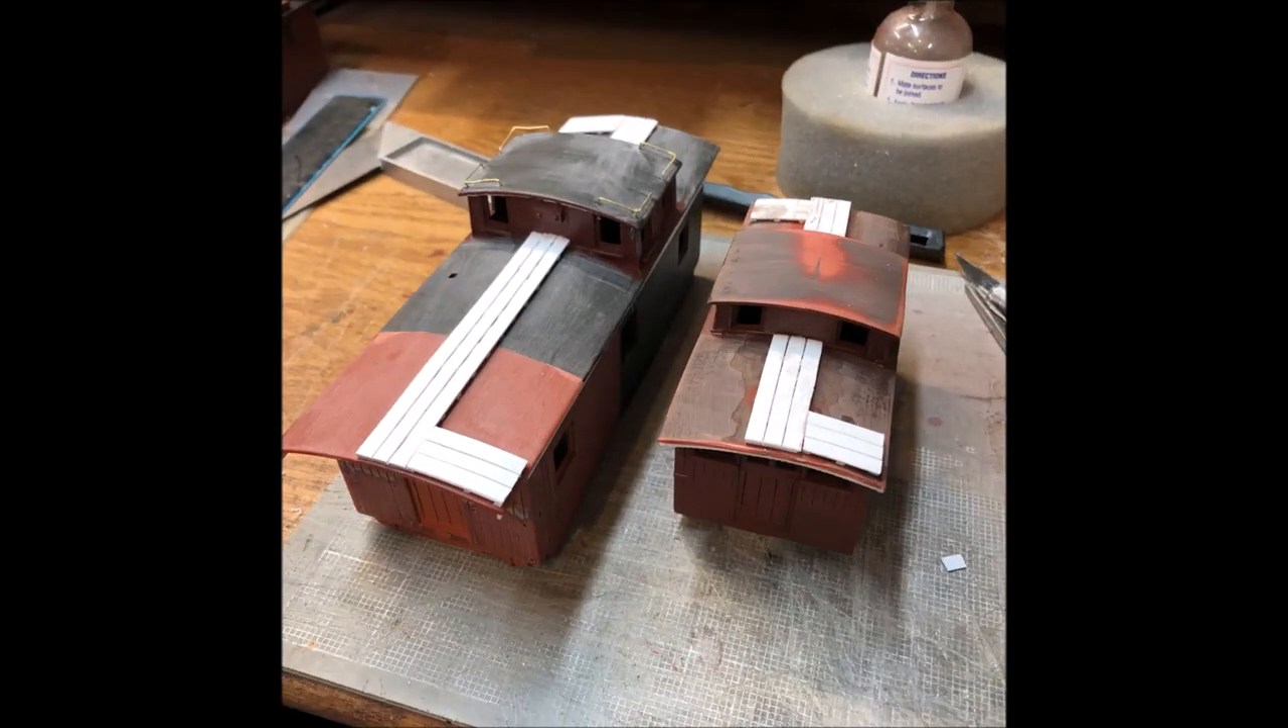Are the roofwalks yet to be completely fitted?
No.